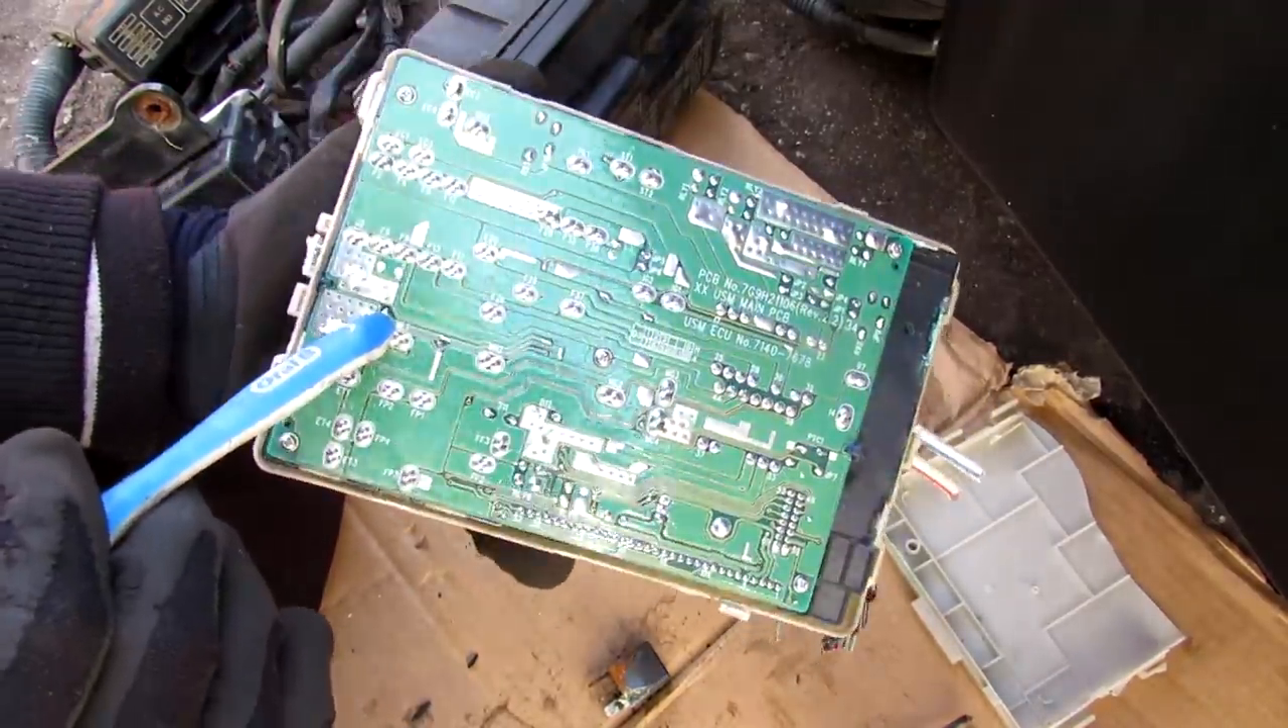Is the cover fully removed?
Yes.